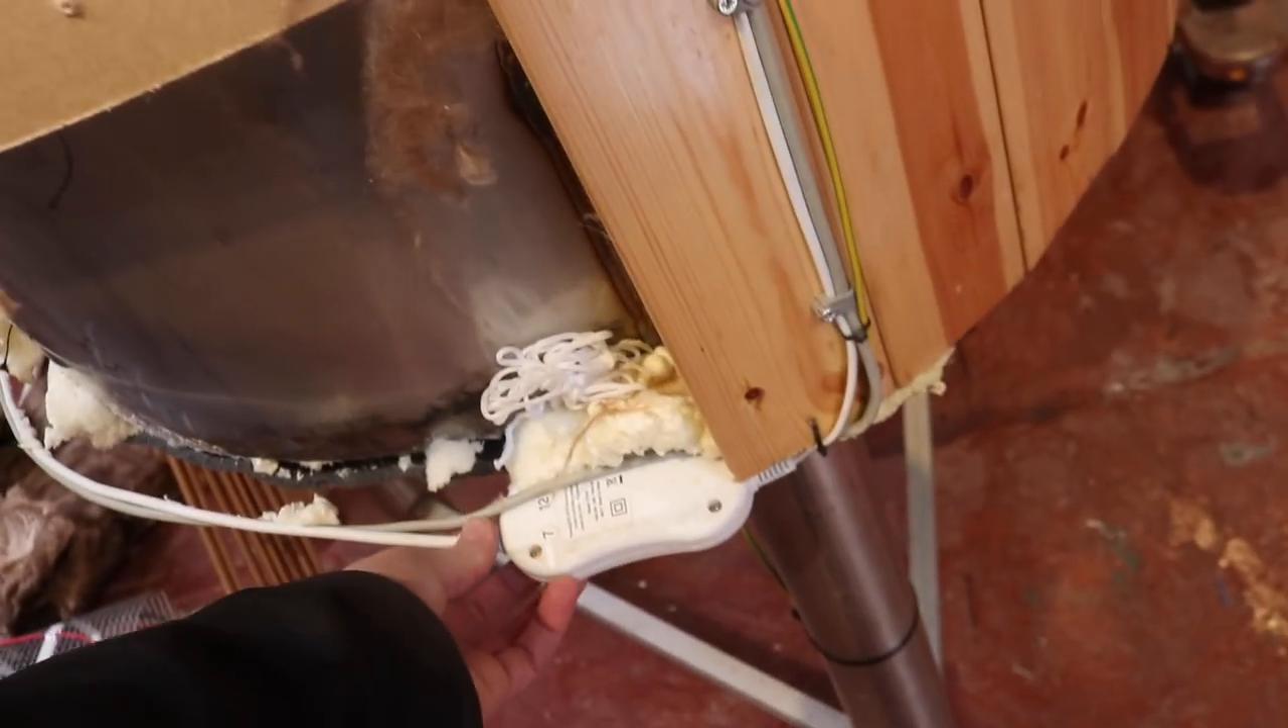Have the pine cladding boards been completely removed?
No.